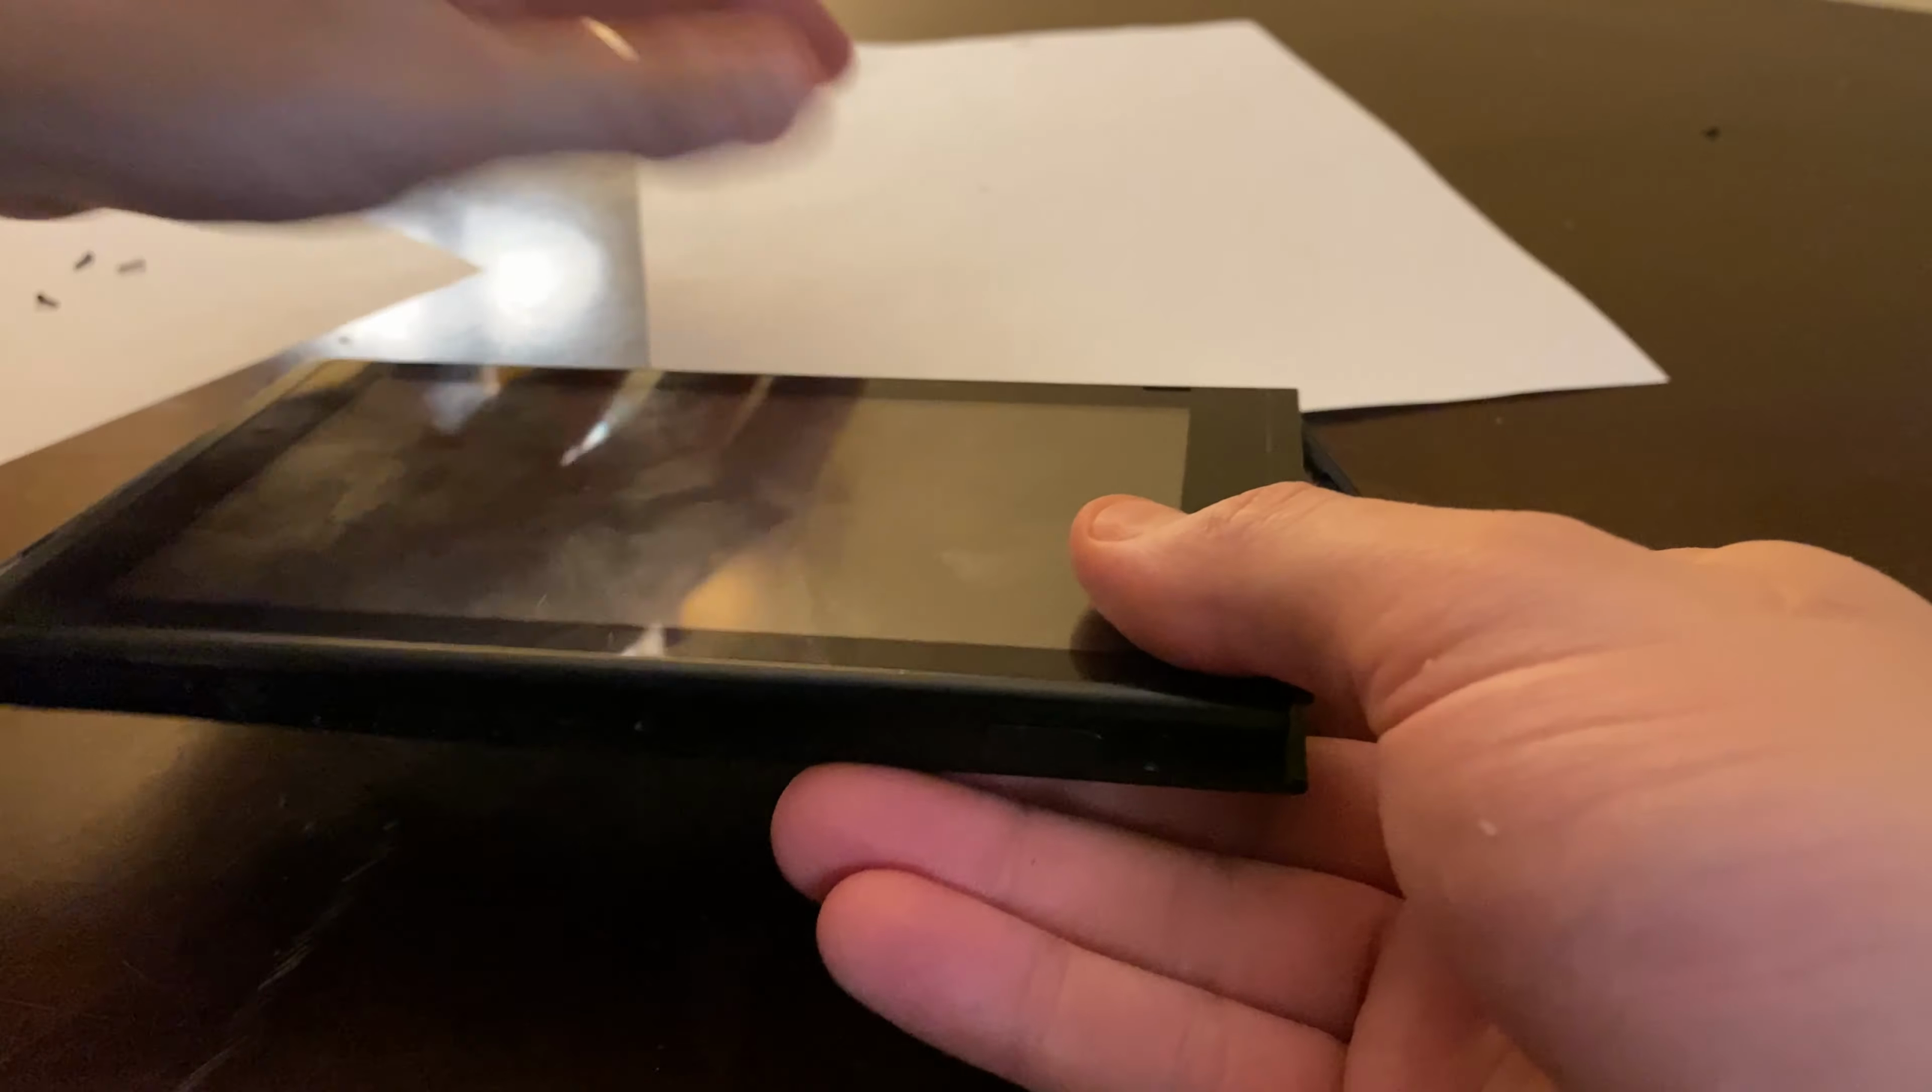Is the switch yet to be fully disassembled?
Yes.